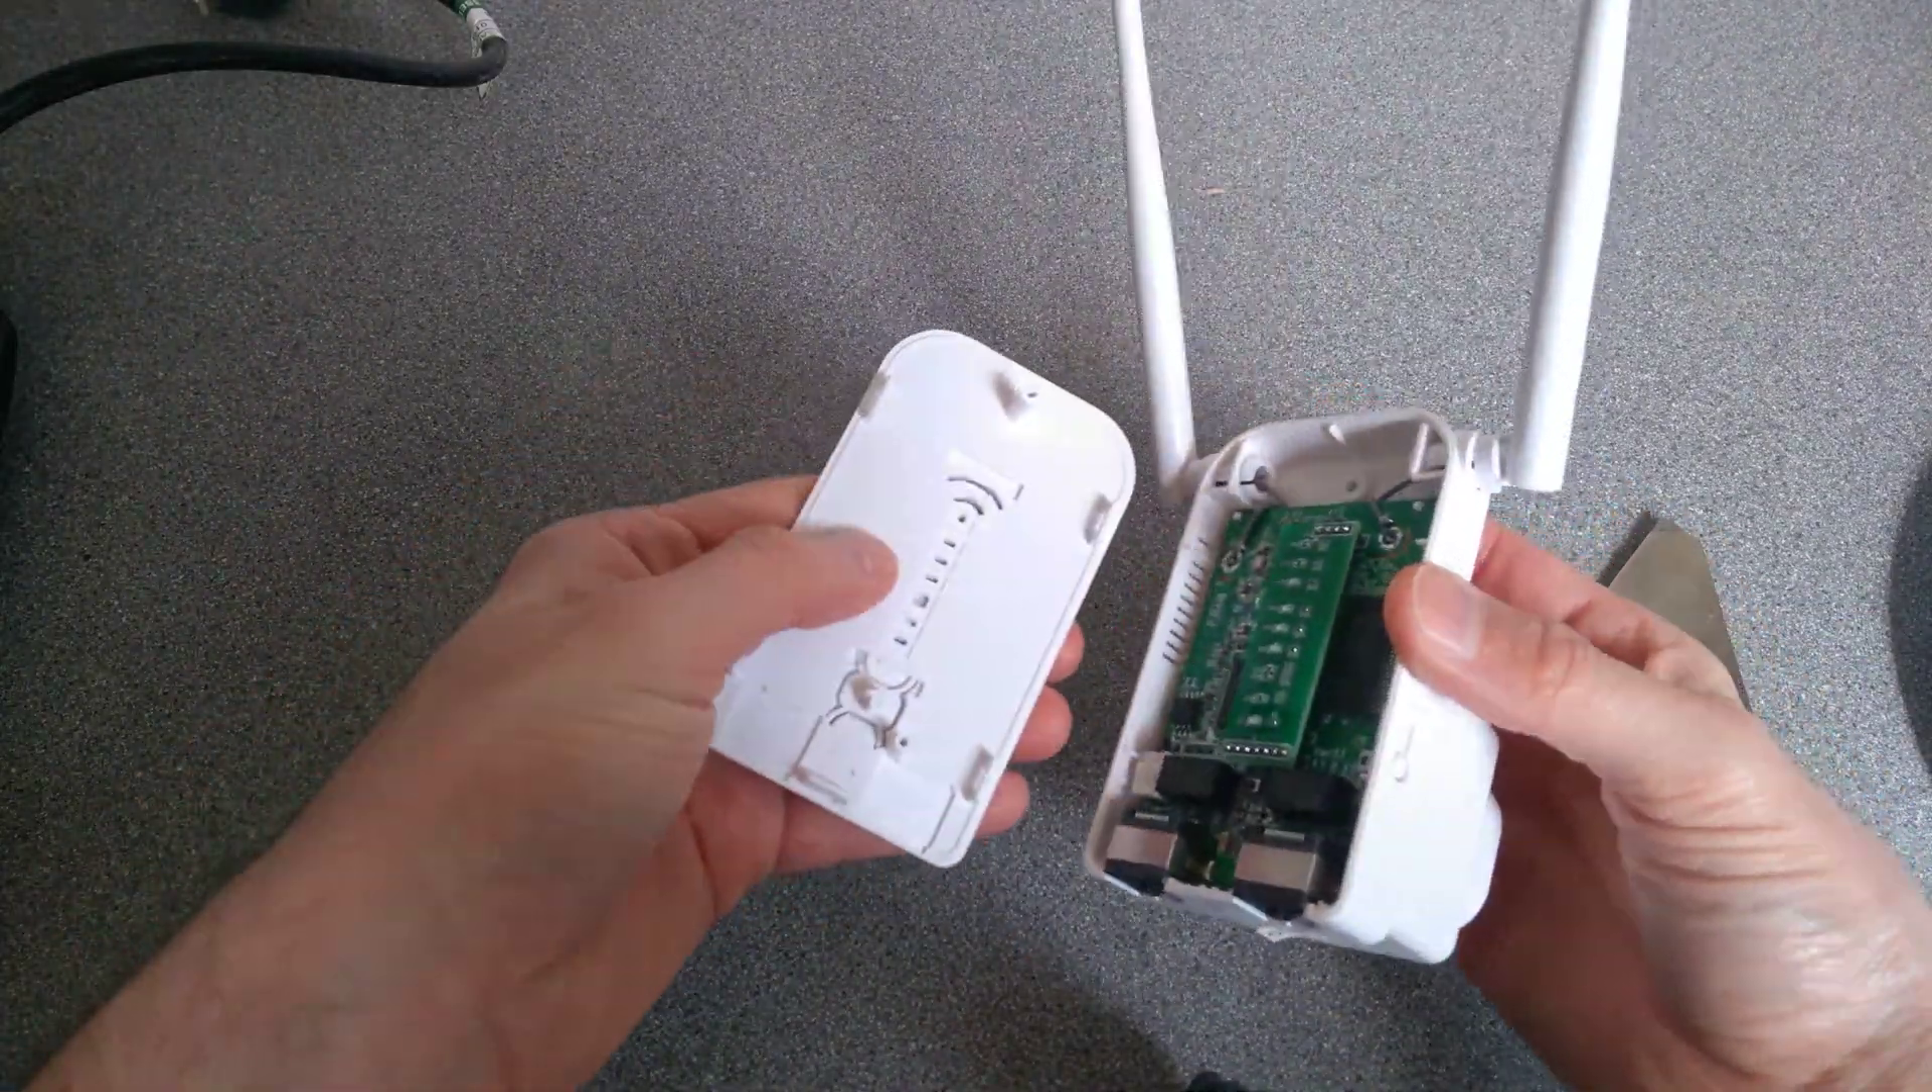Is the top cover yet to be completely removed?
No.